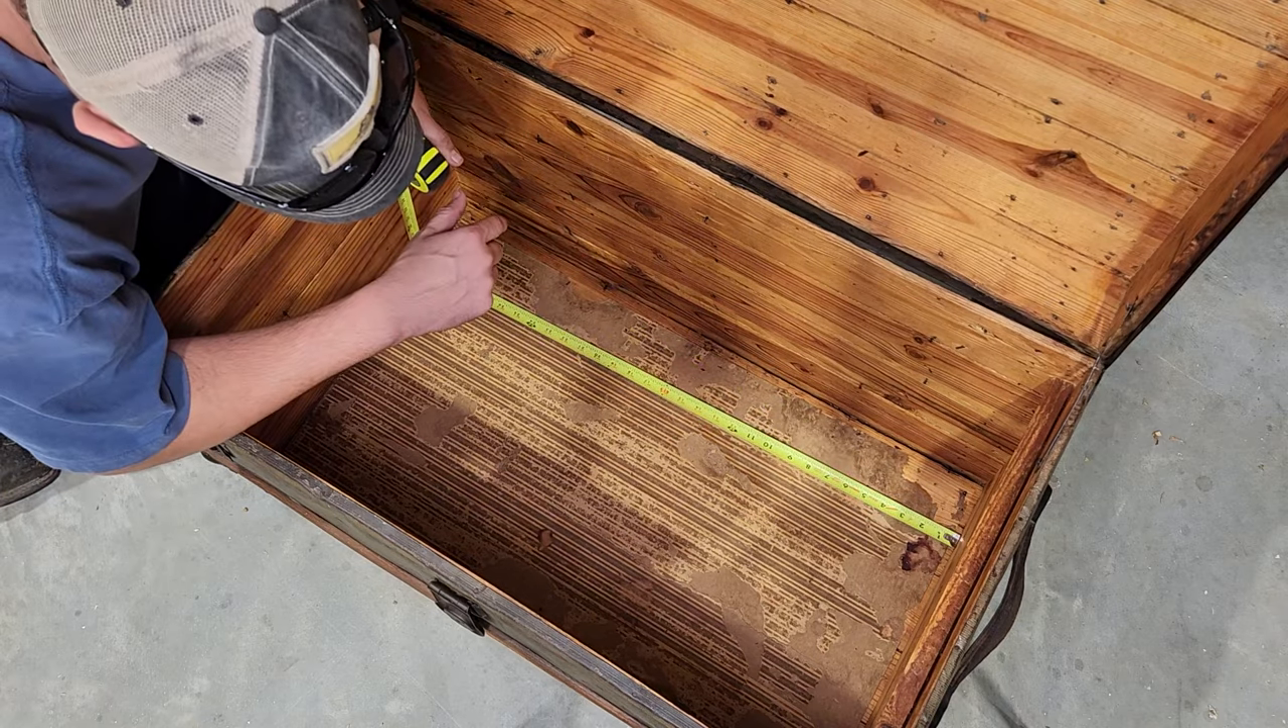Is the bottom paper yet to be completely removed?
Yes.